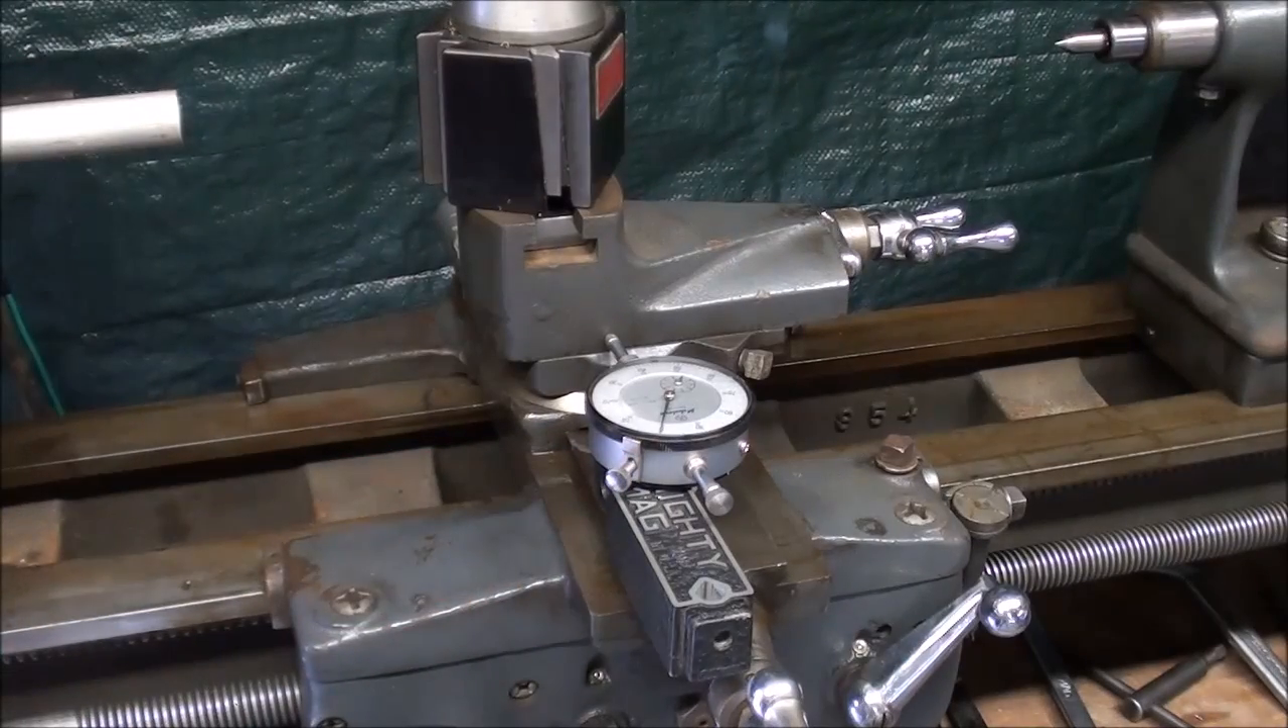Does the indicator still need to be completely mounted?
No.